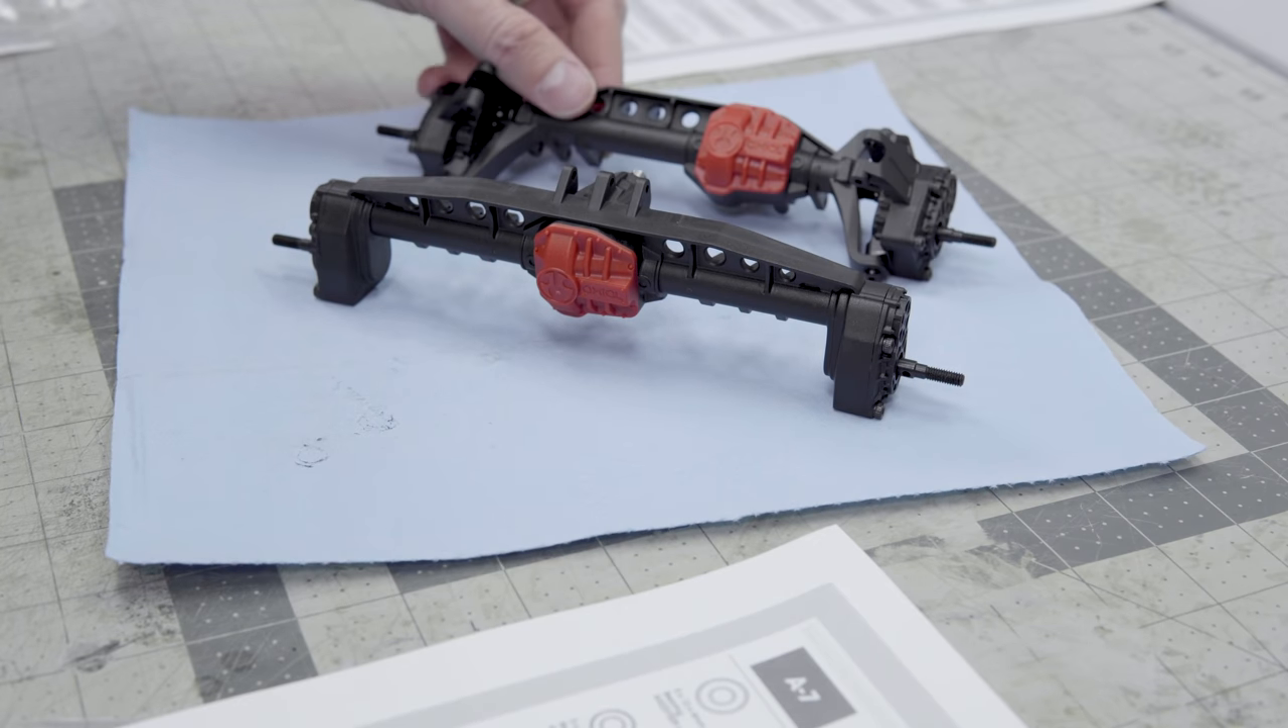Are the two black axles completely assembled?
Yes.